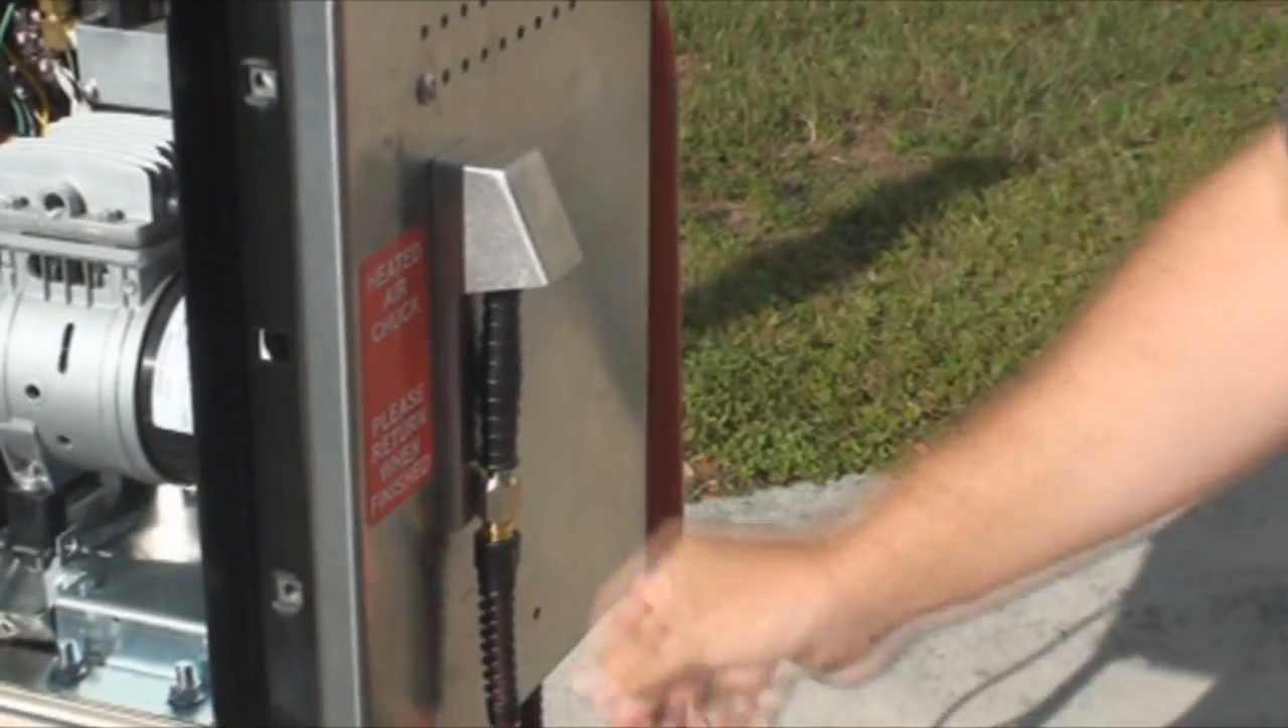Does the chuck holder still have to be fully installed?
No.